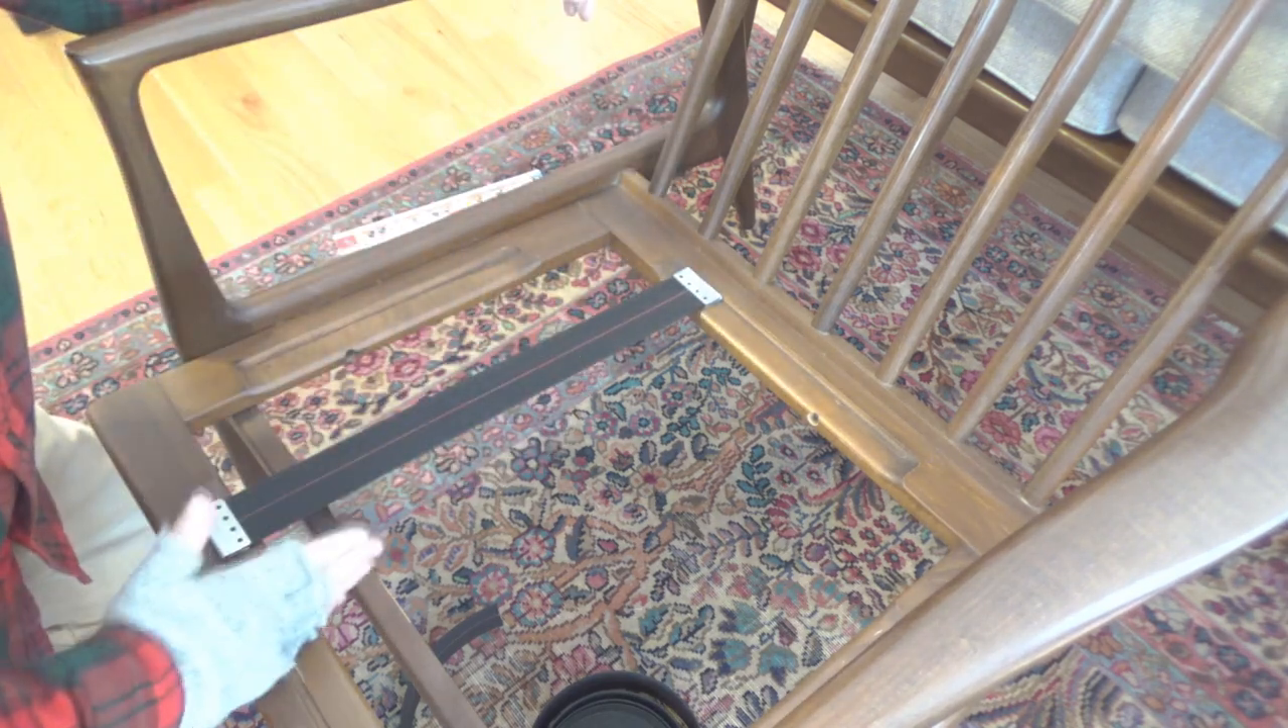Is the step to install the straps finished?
No.